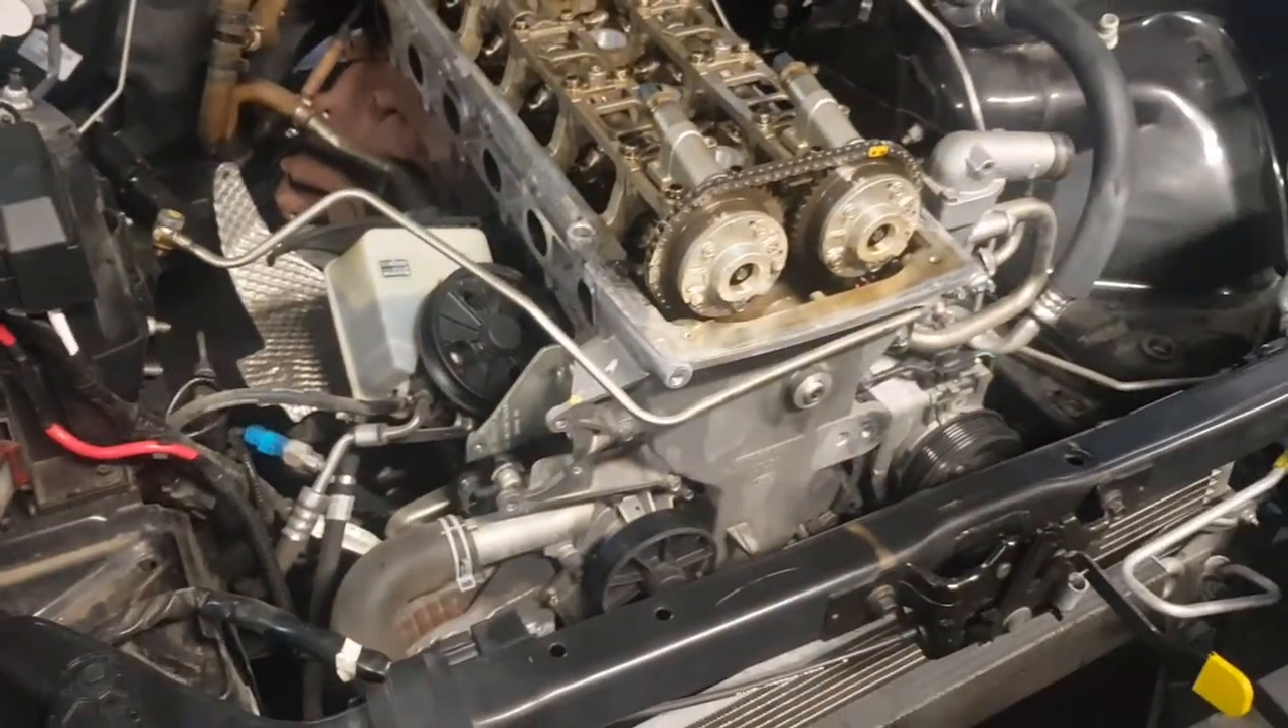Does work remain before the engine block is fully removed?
Yes.